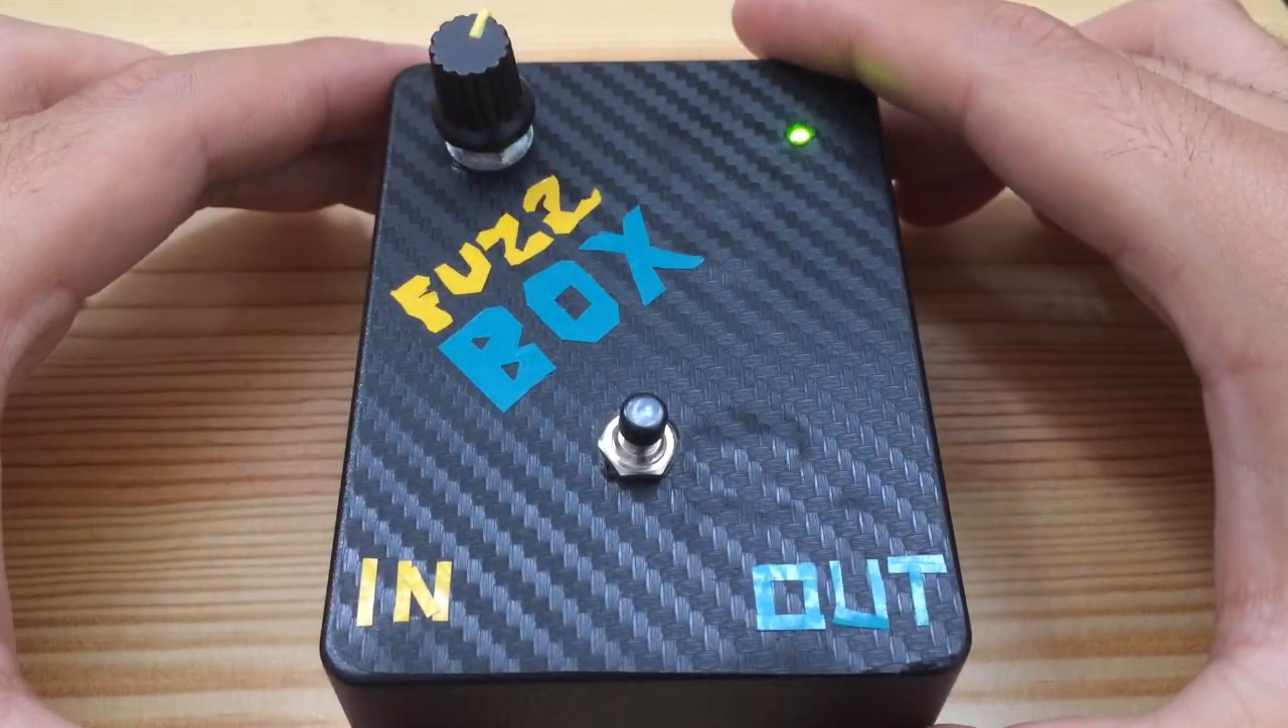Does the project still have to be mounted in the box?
No.